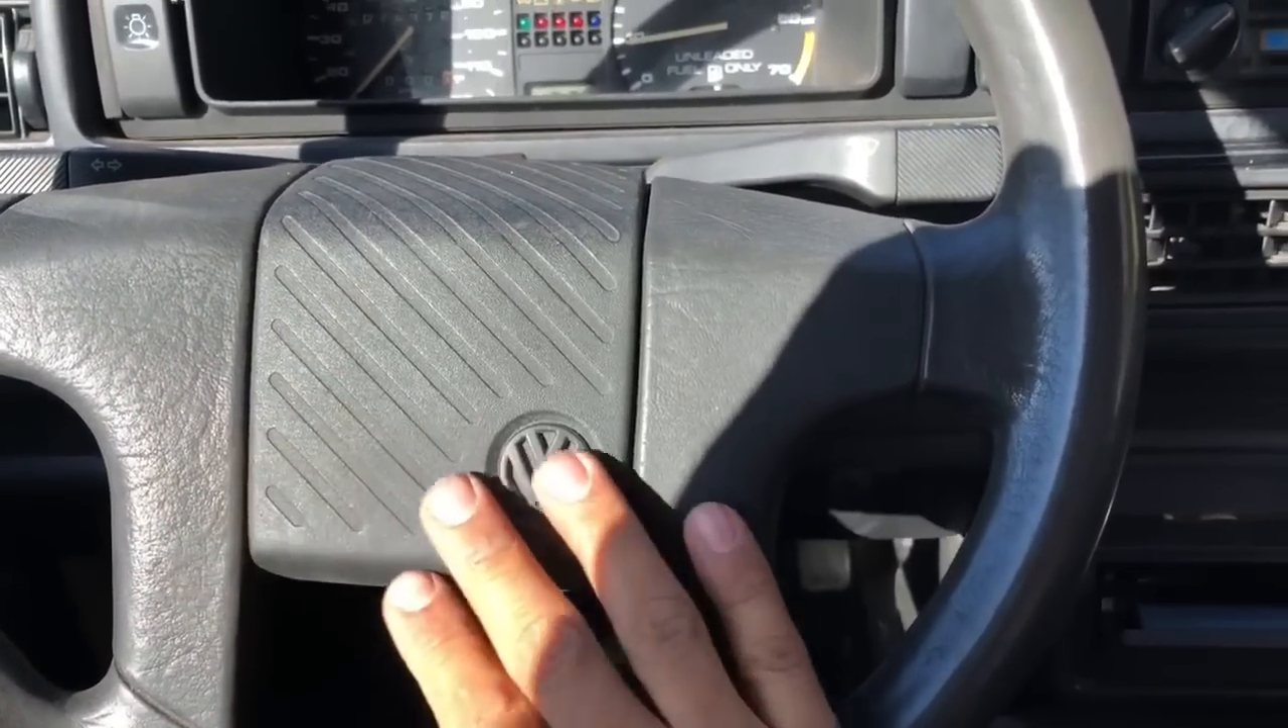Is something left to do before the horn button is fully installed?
No.